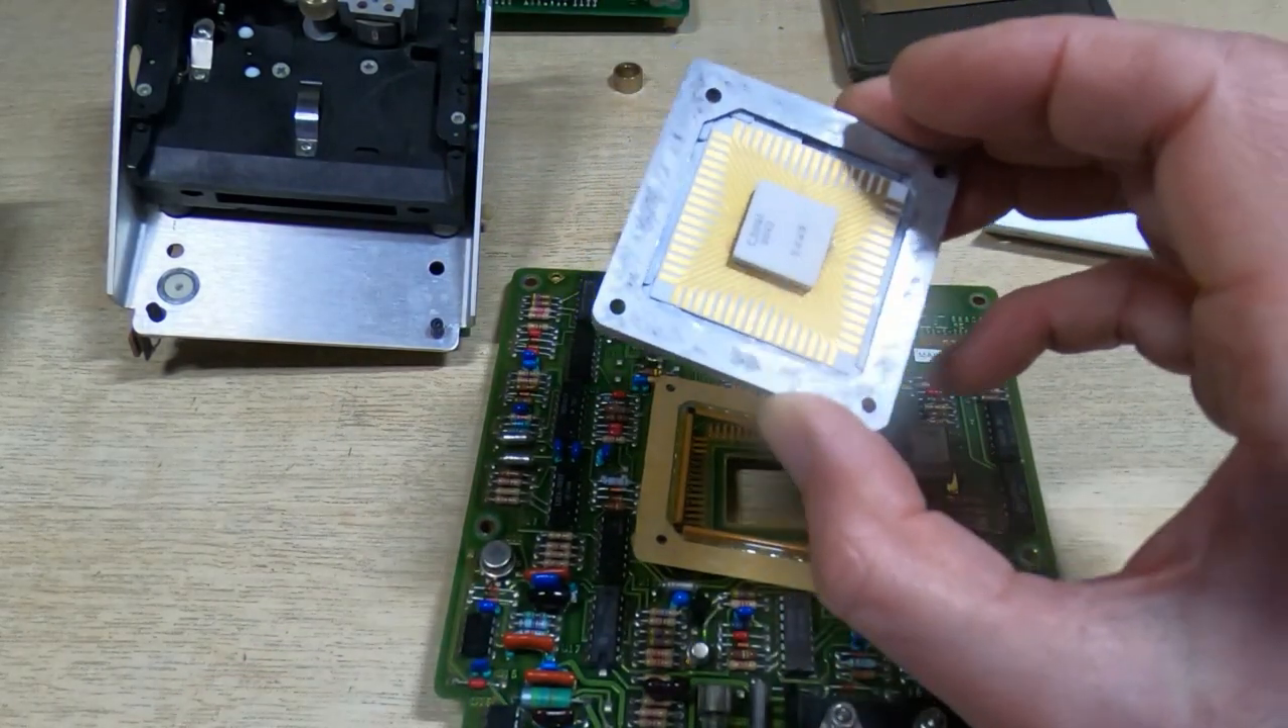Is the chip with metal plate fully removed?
Yes.